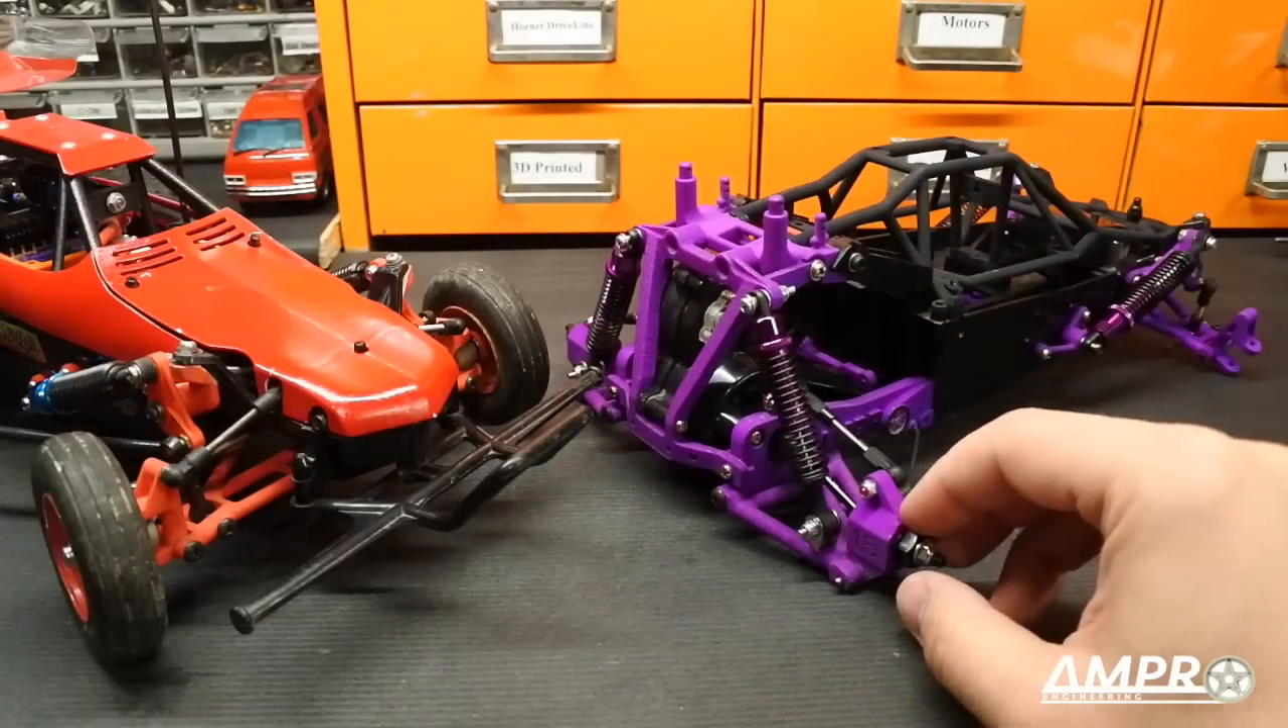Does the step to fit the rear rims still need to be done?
Yes.